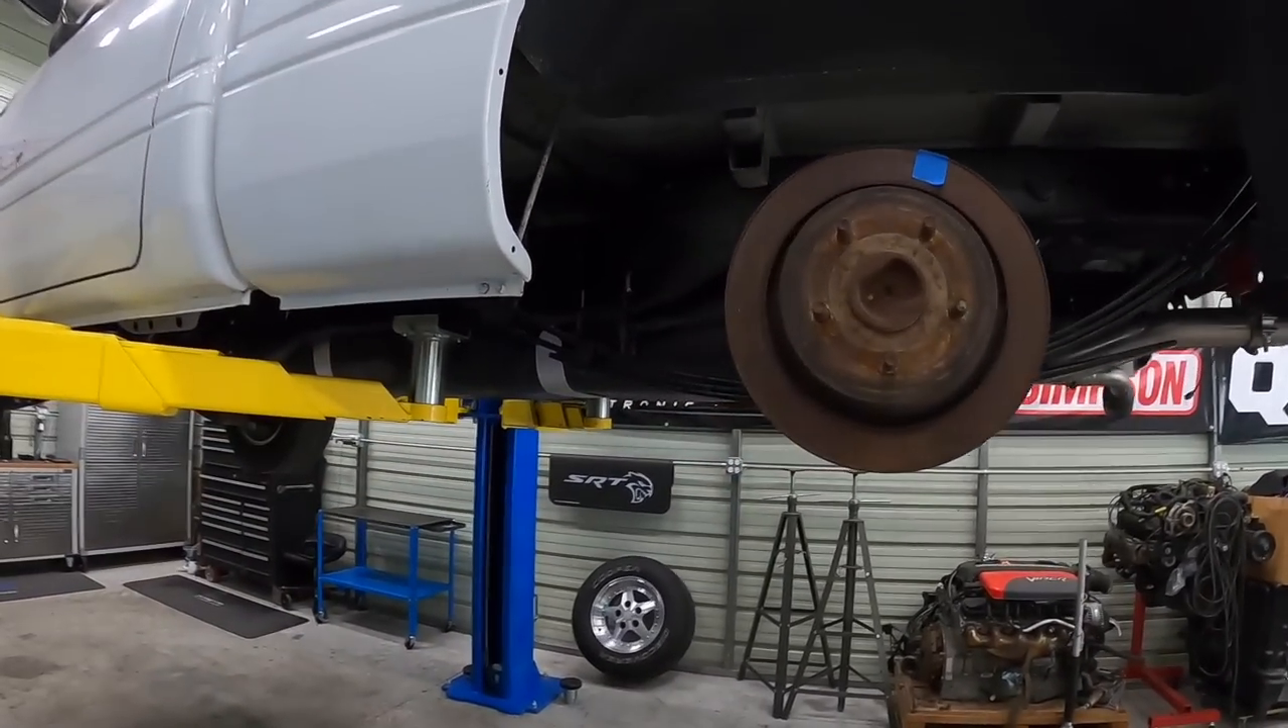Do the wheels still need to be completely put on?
Yes.